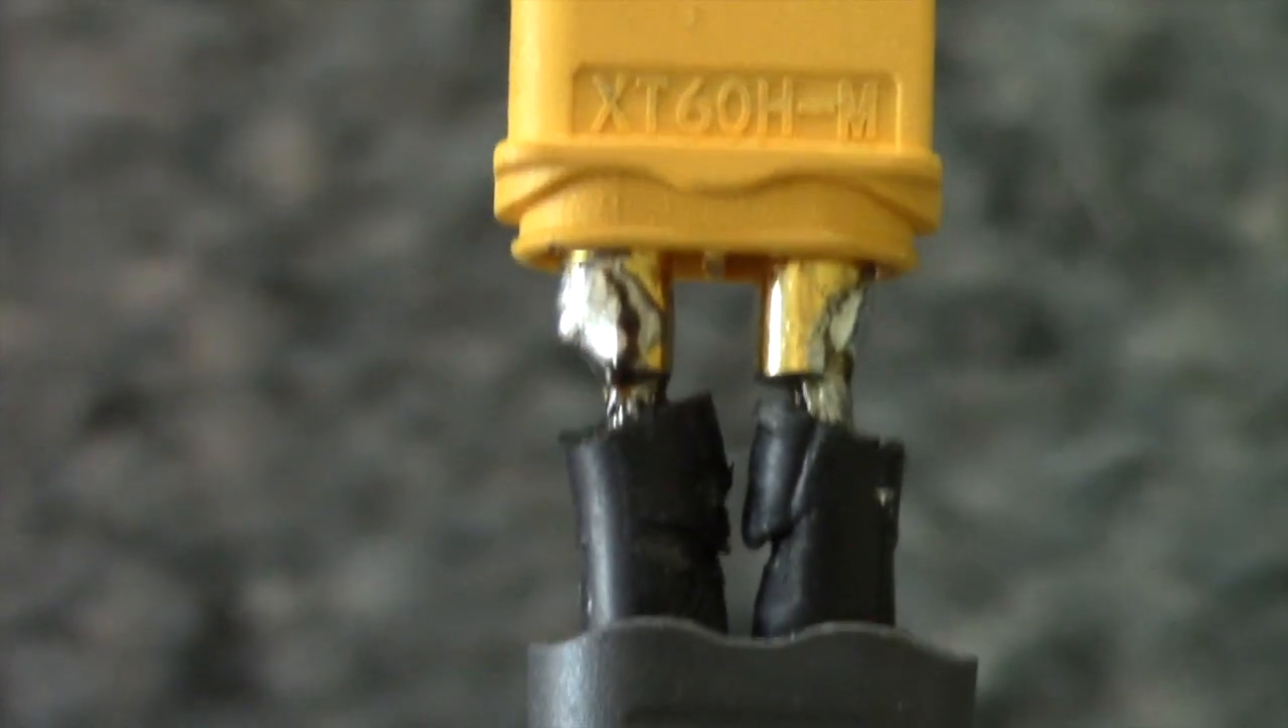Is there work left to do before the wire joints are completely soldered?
No.